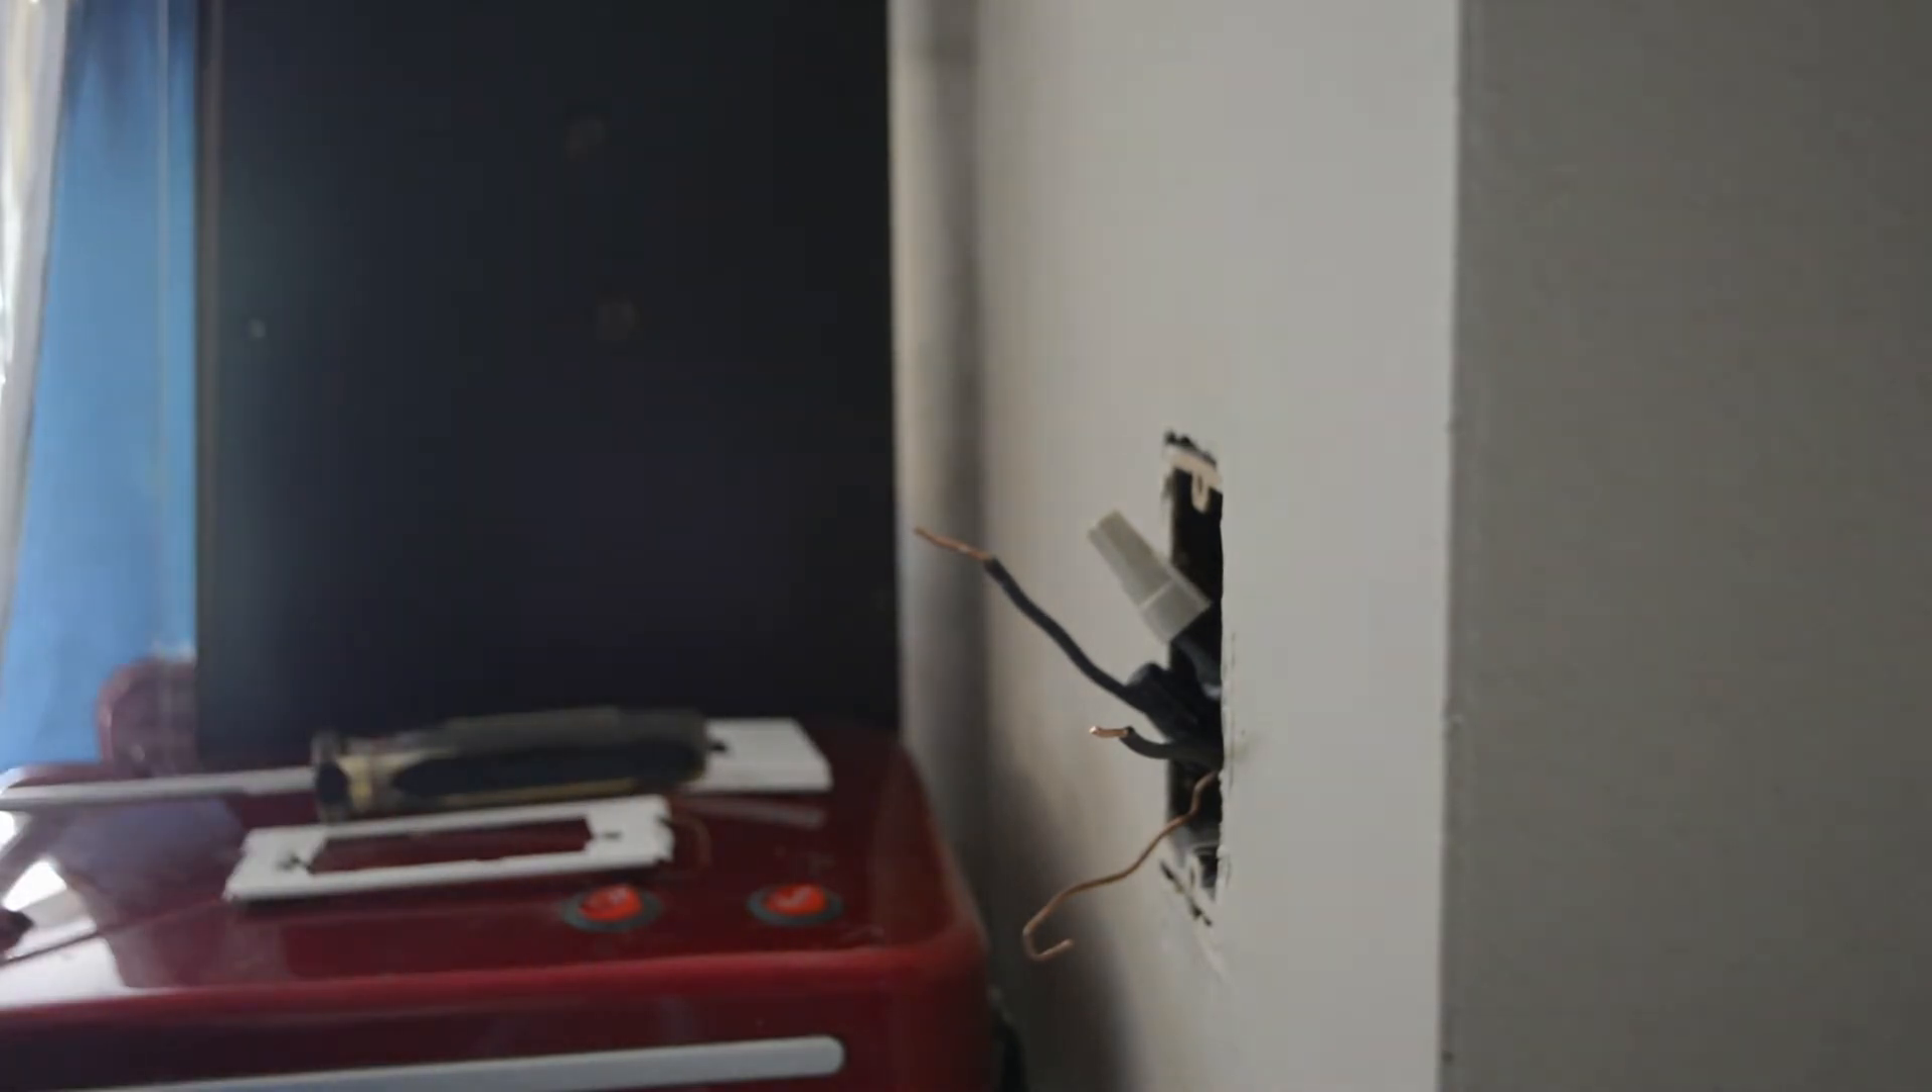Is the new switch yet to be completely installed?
Yes.